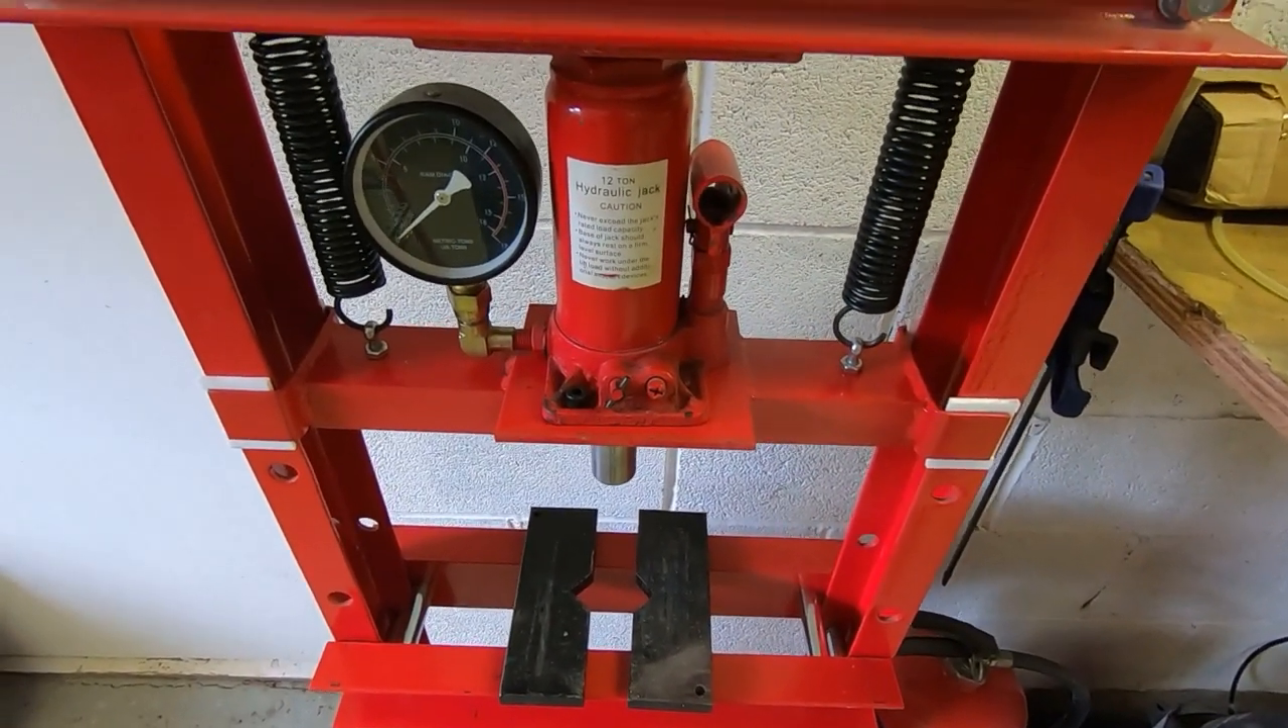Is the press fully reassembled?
Yes.